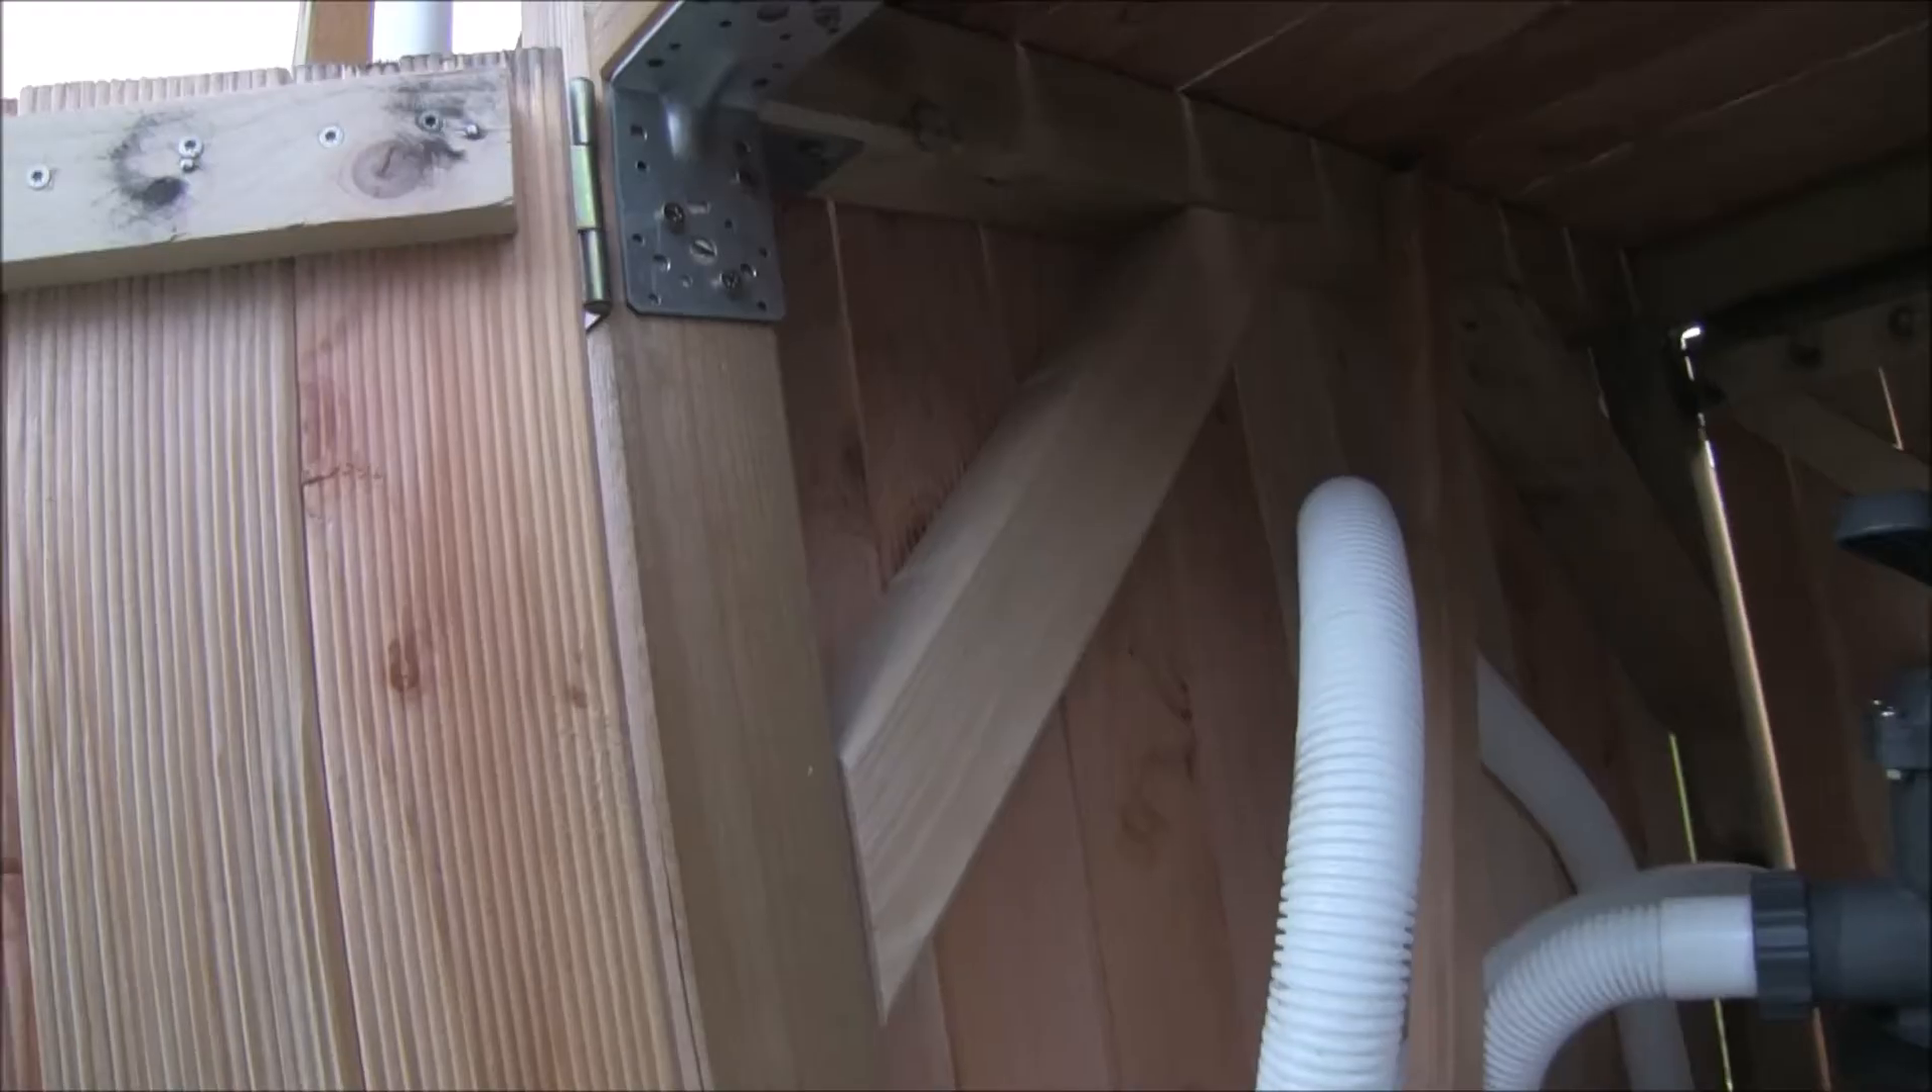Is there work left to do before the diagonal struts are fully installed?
No.